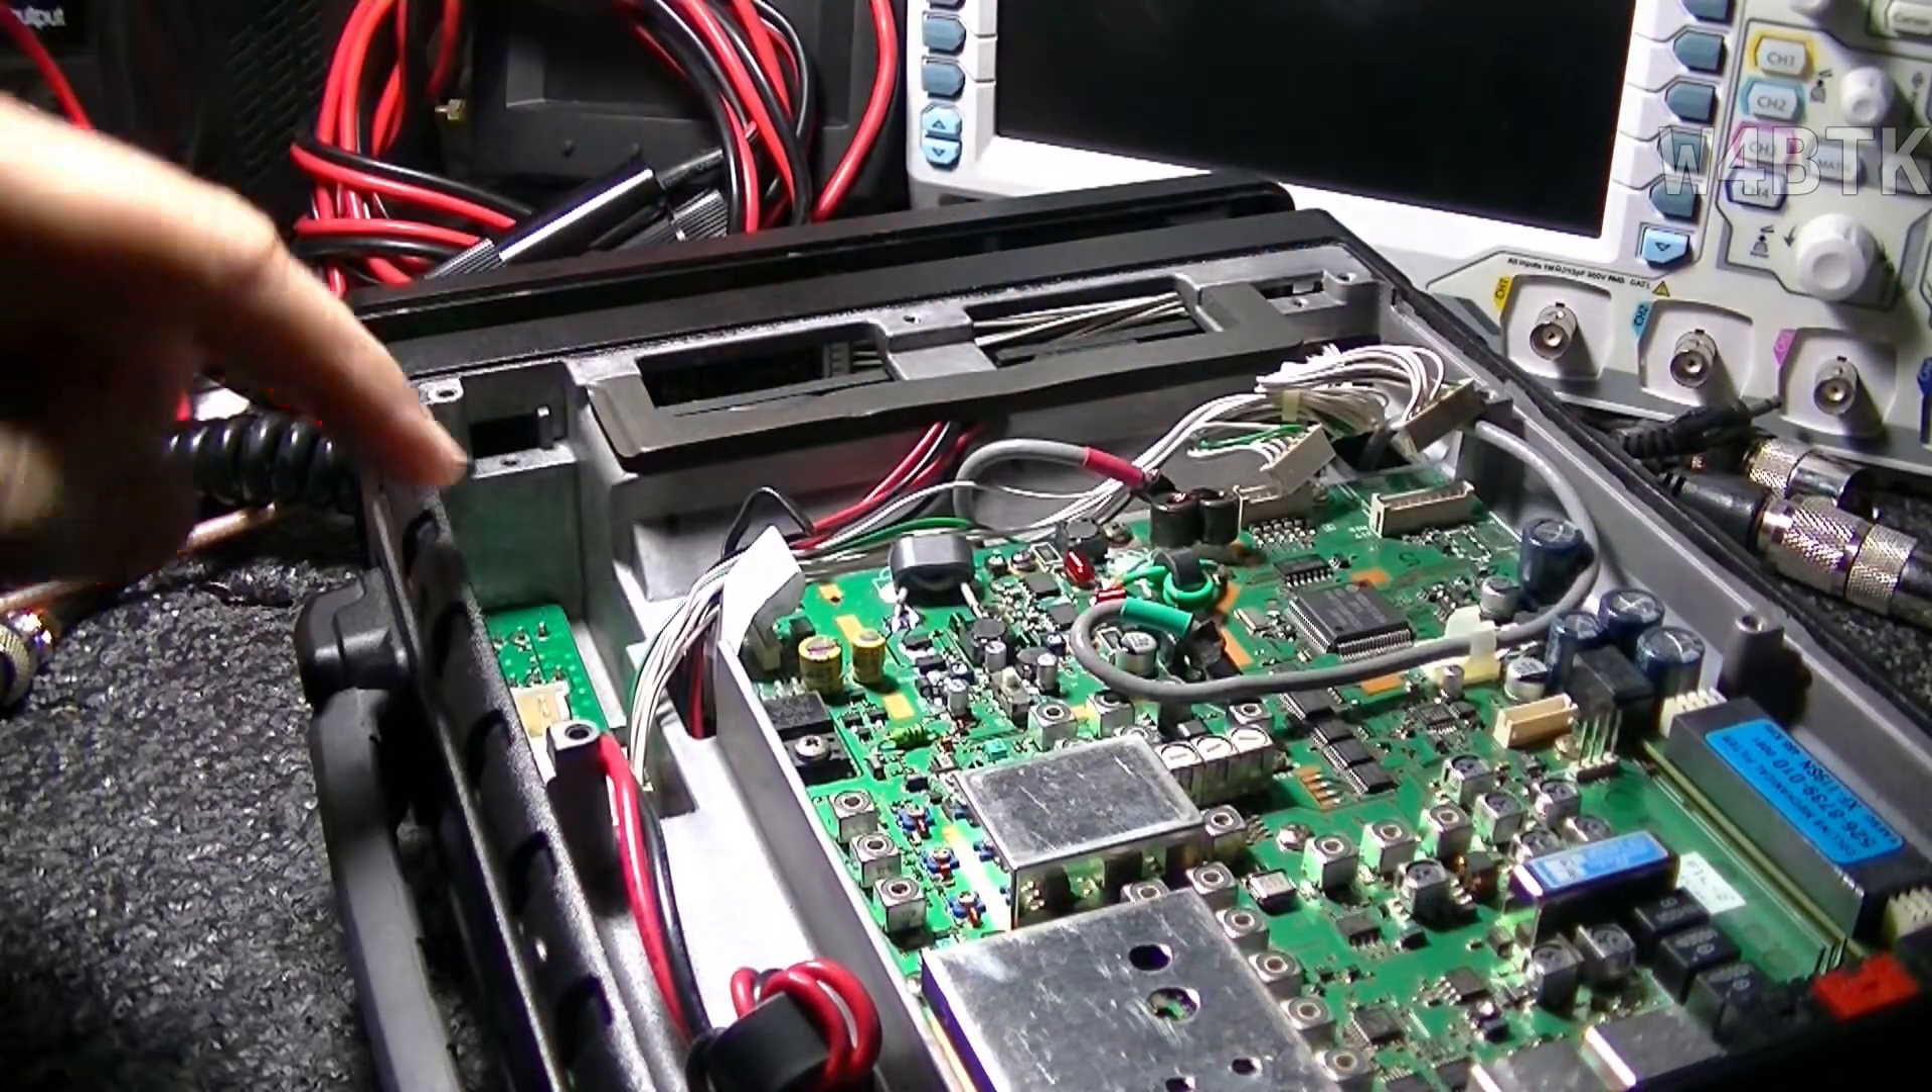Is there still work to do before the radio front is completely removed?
Yes.